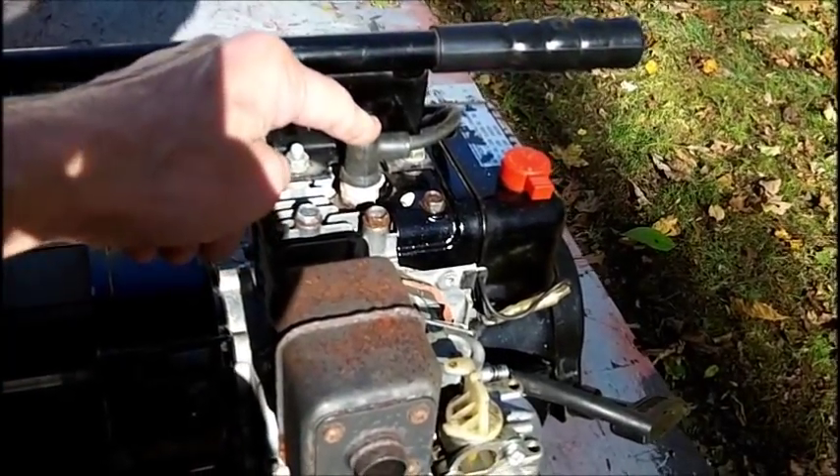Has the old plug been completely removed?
No.